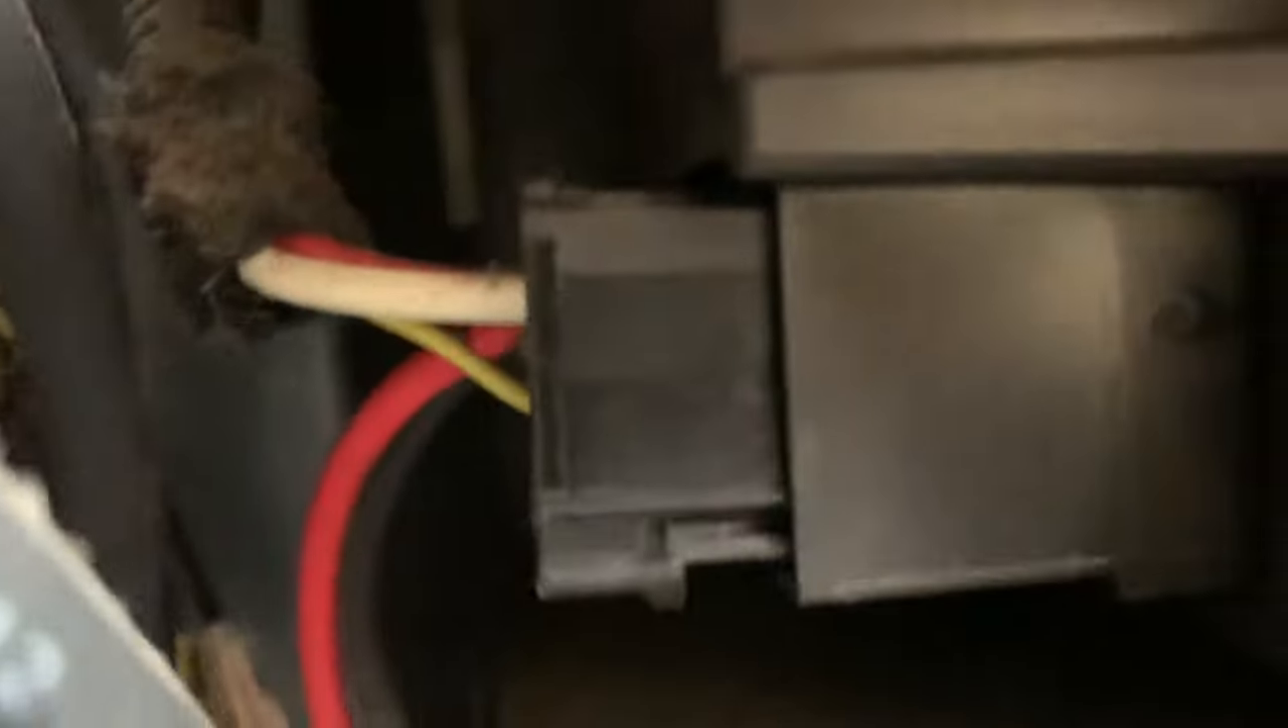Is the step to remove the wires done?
No.